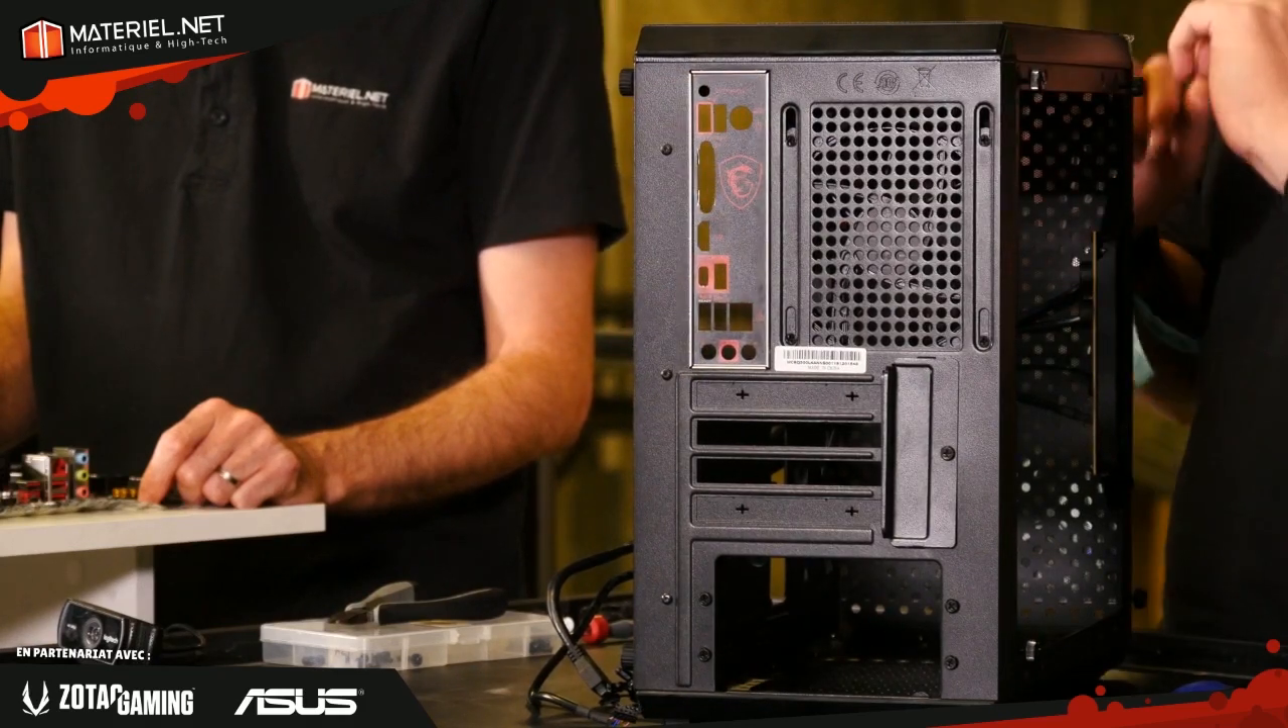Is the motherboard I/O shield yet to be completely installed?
No.